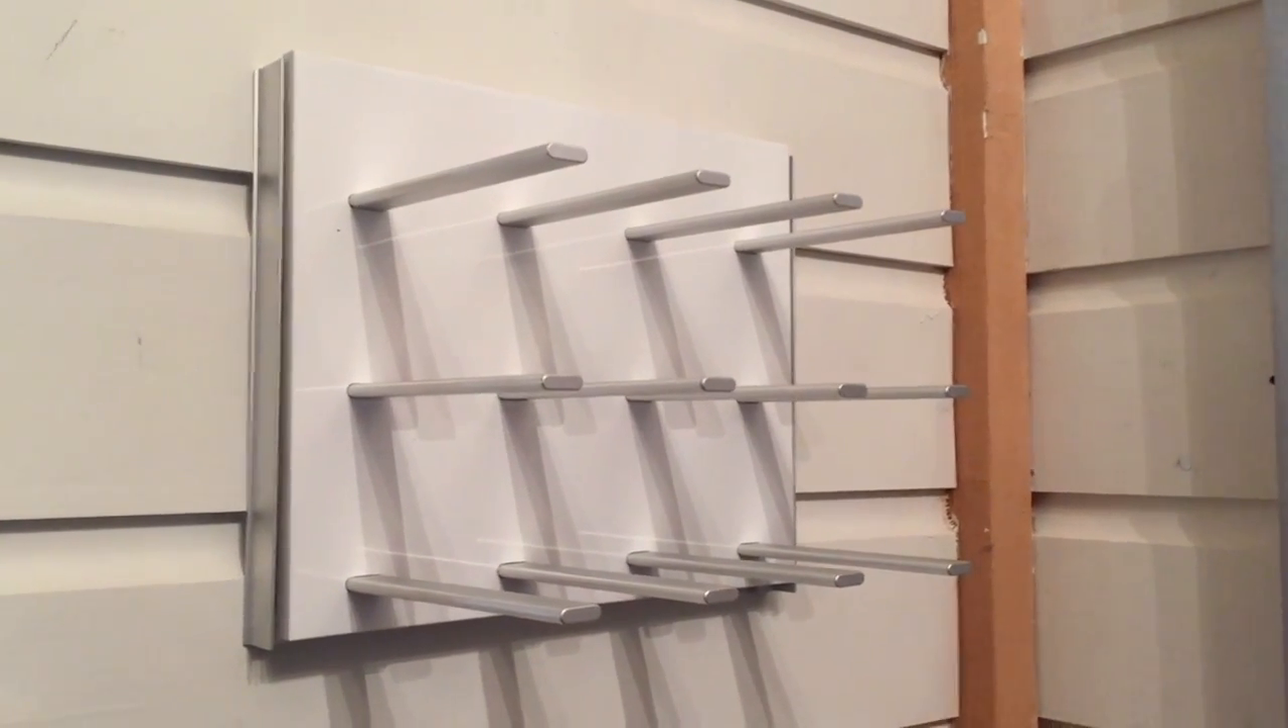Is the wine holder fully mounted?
Yes.